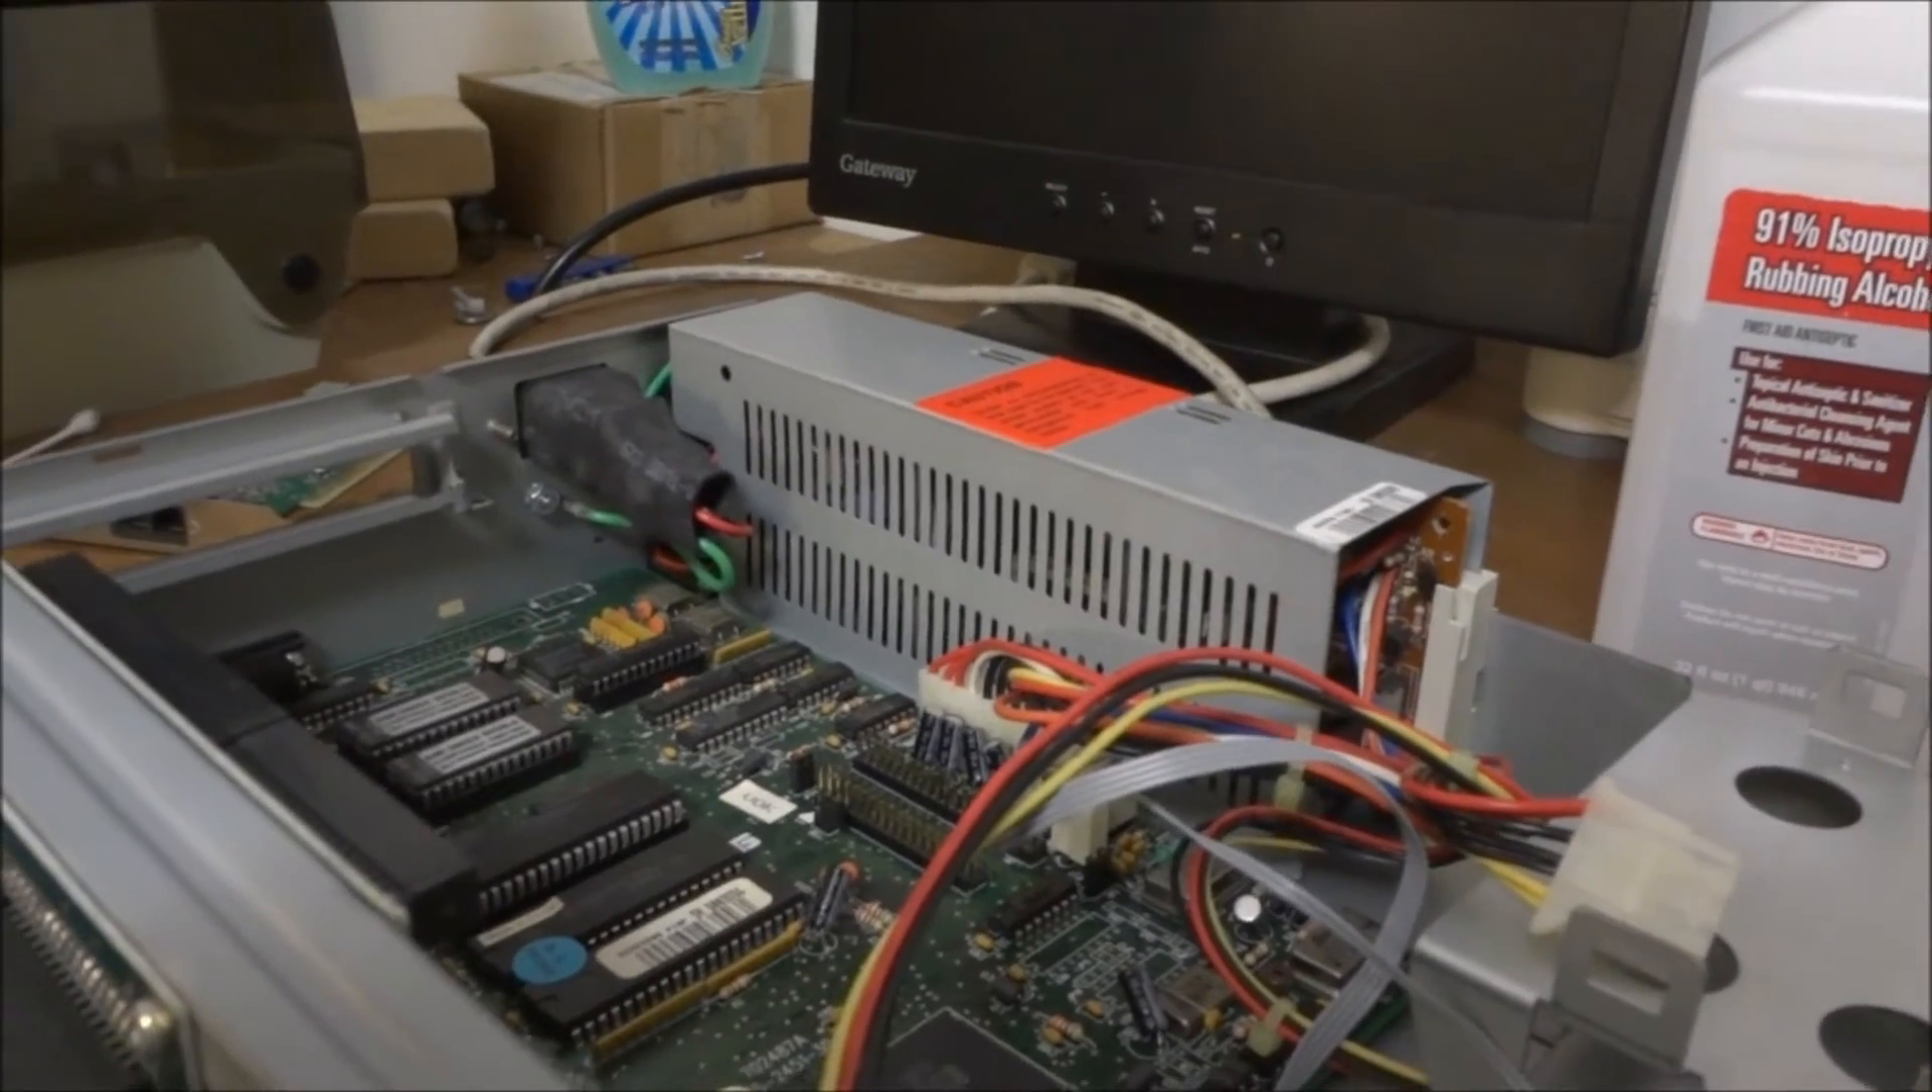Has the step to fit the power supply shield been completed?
Yes.